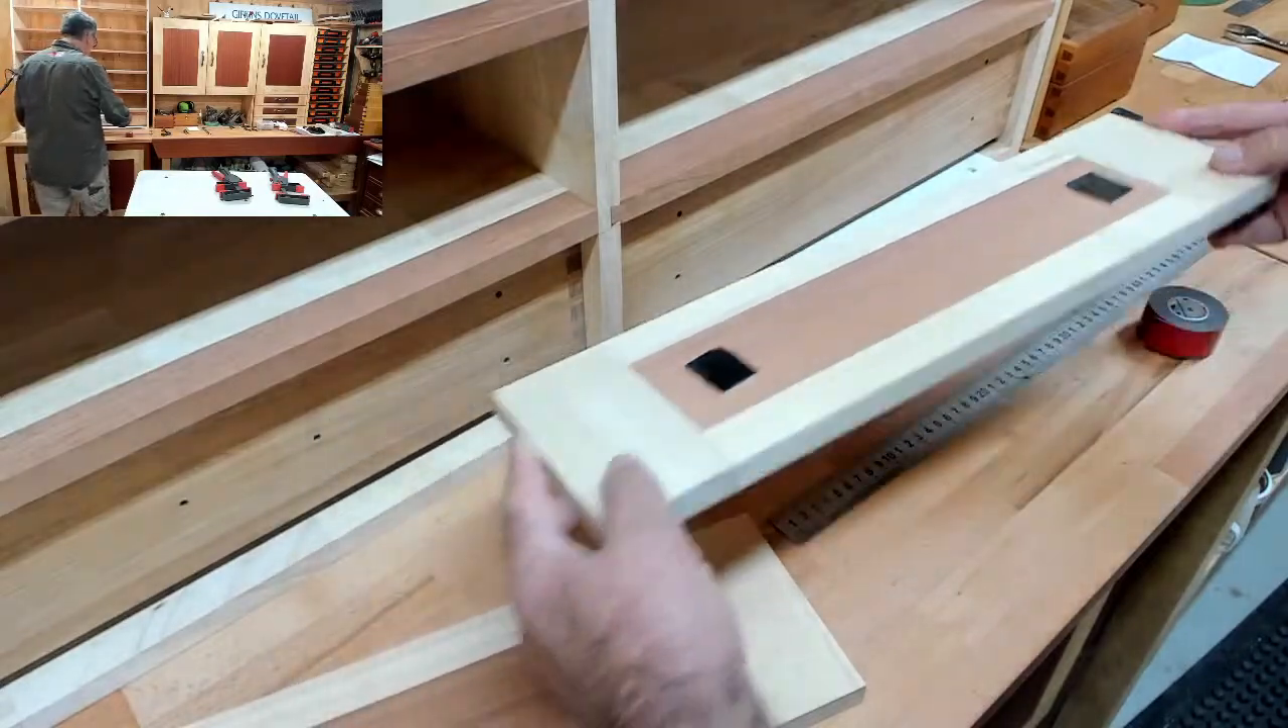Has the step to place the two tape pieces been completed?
Yes.